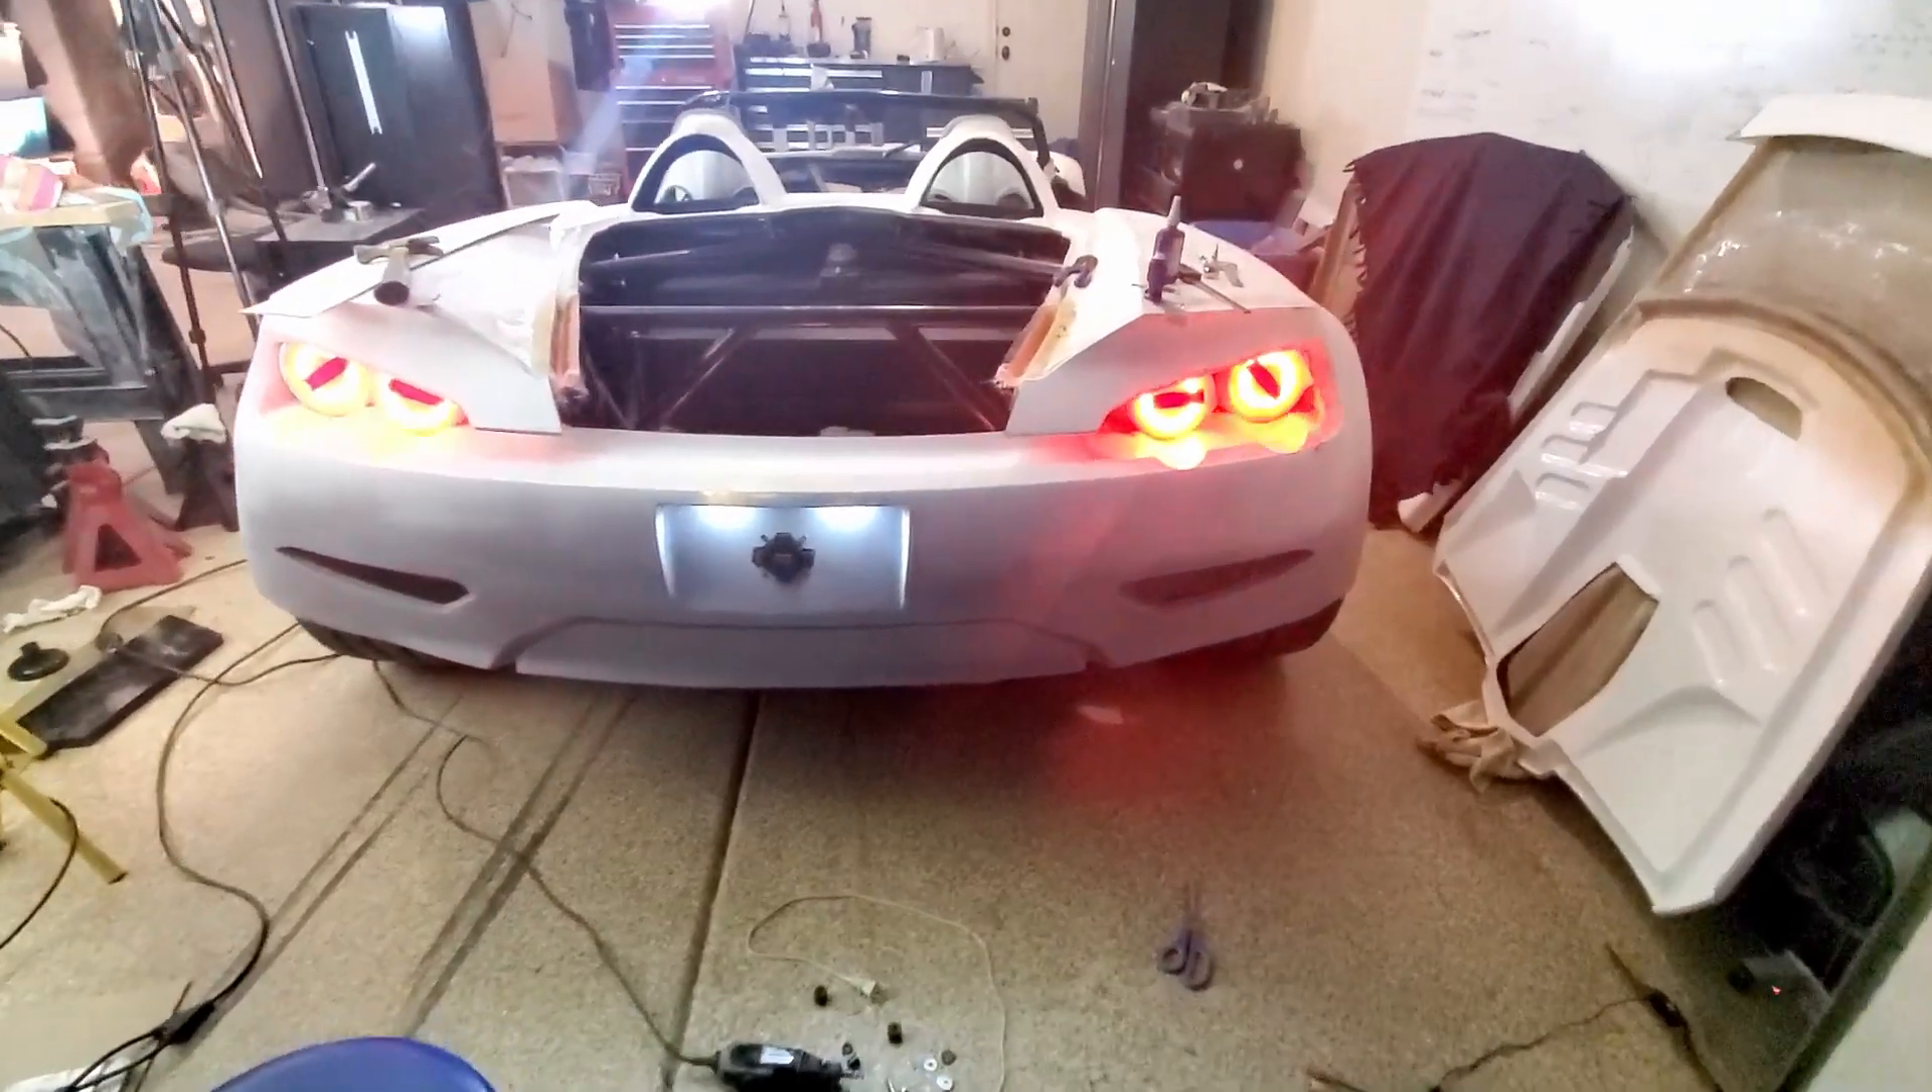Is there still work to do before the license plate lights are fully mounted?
No.